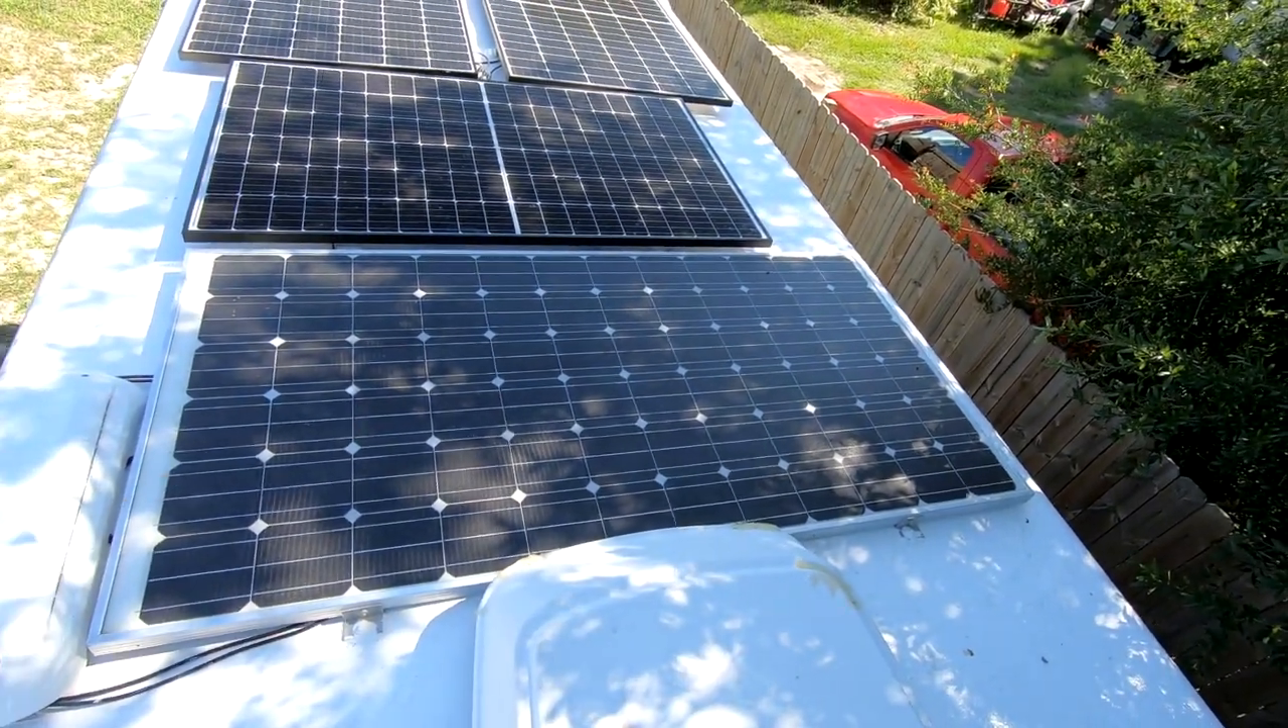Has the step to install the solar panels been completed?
Yes.